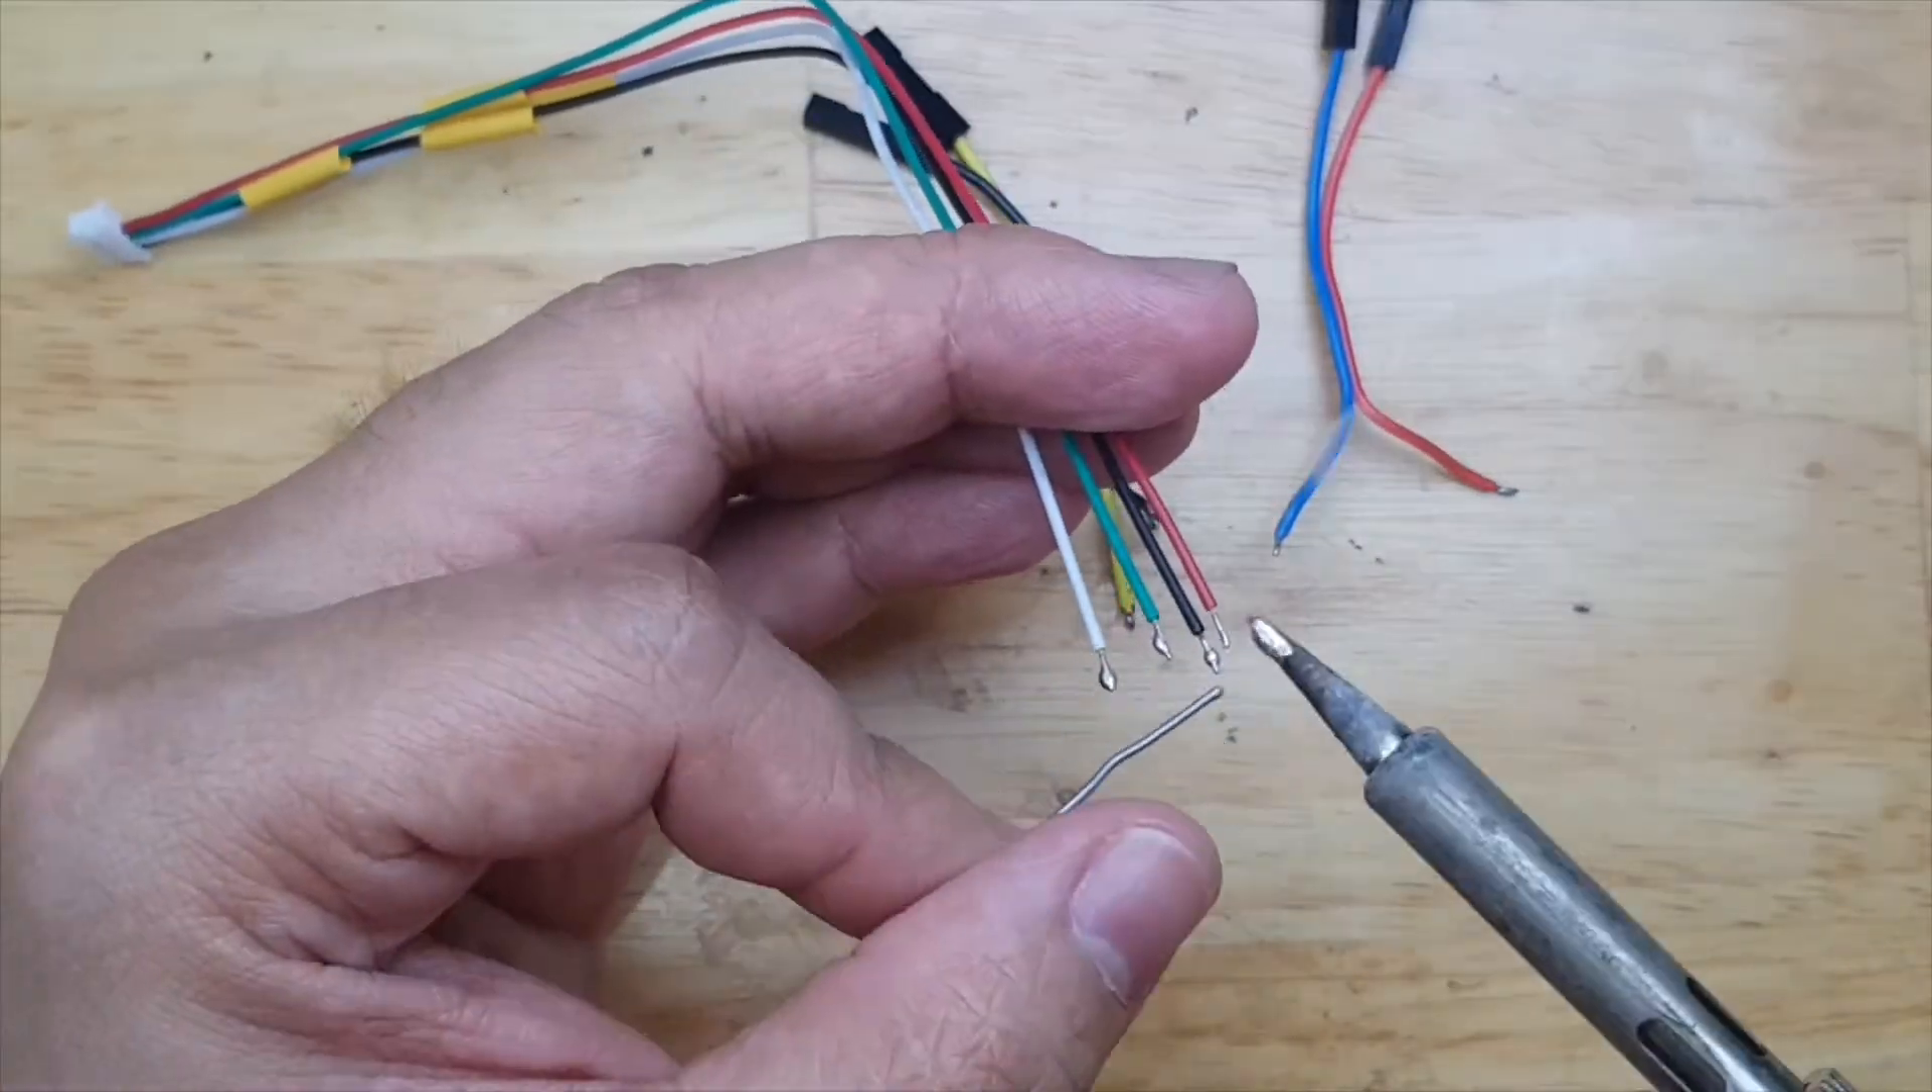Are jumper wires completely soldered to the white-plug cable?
No.